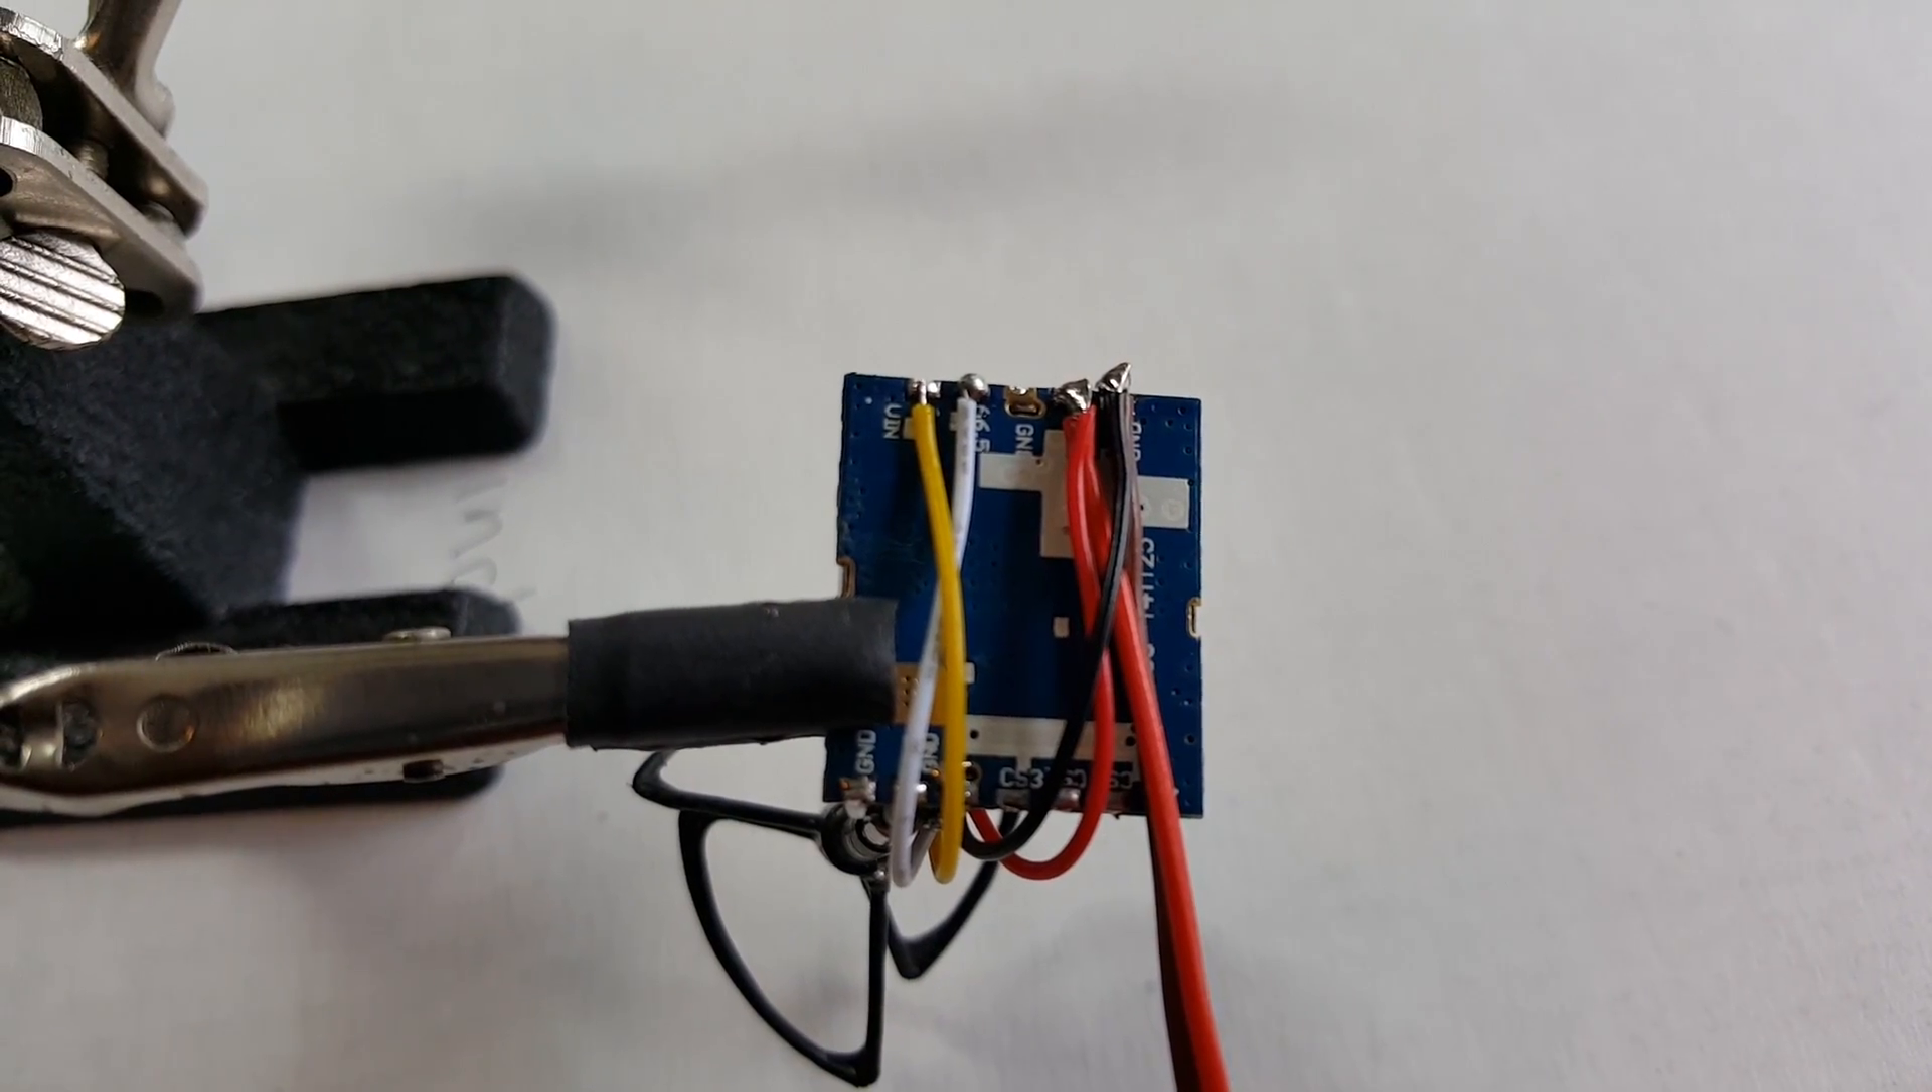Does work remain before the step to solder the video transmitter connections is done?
No.